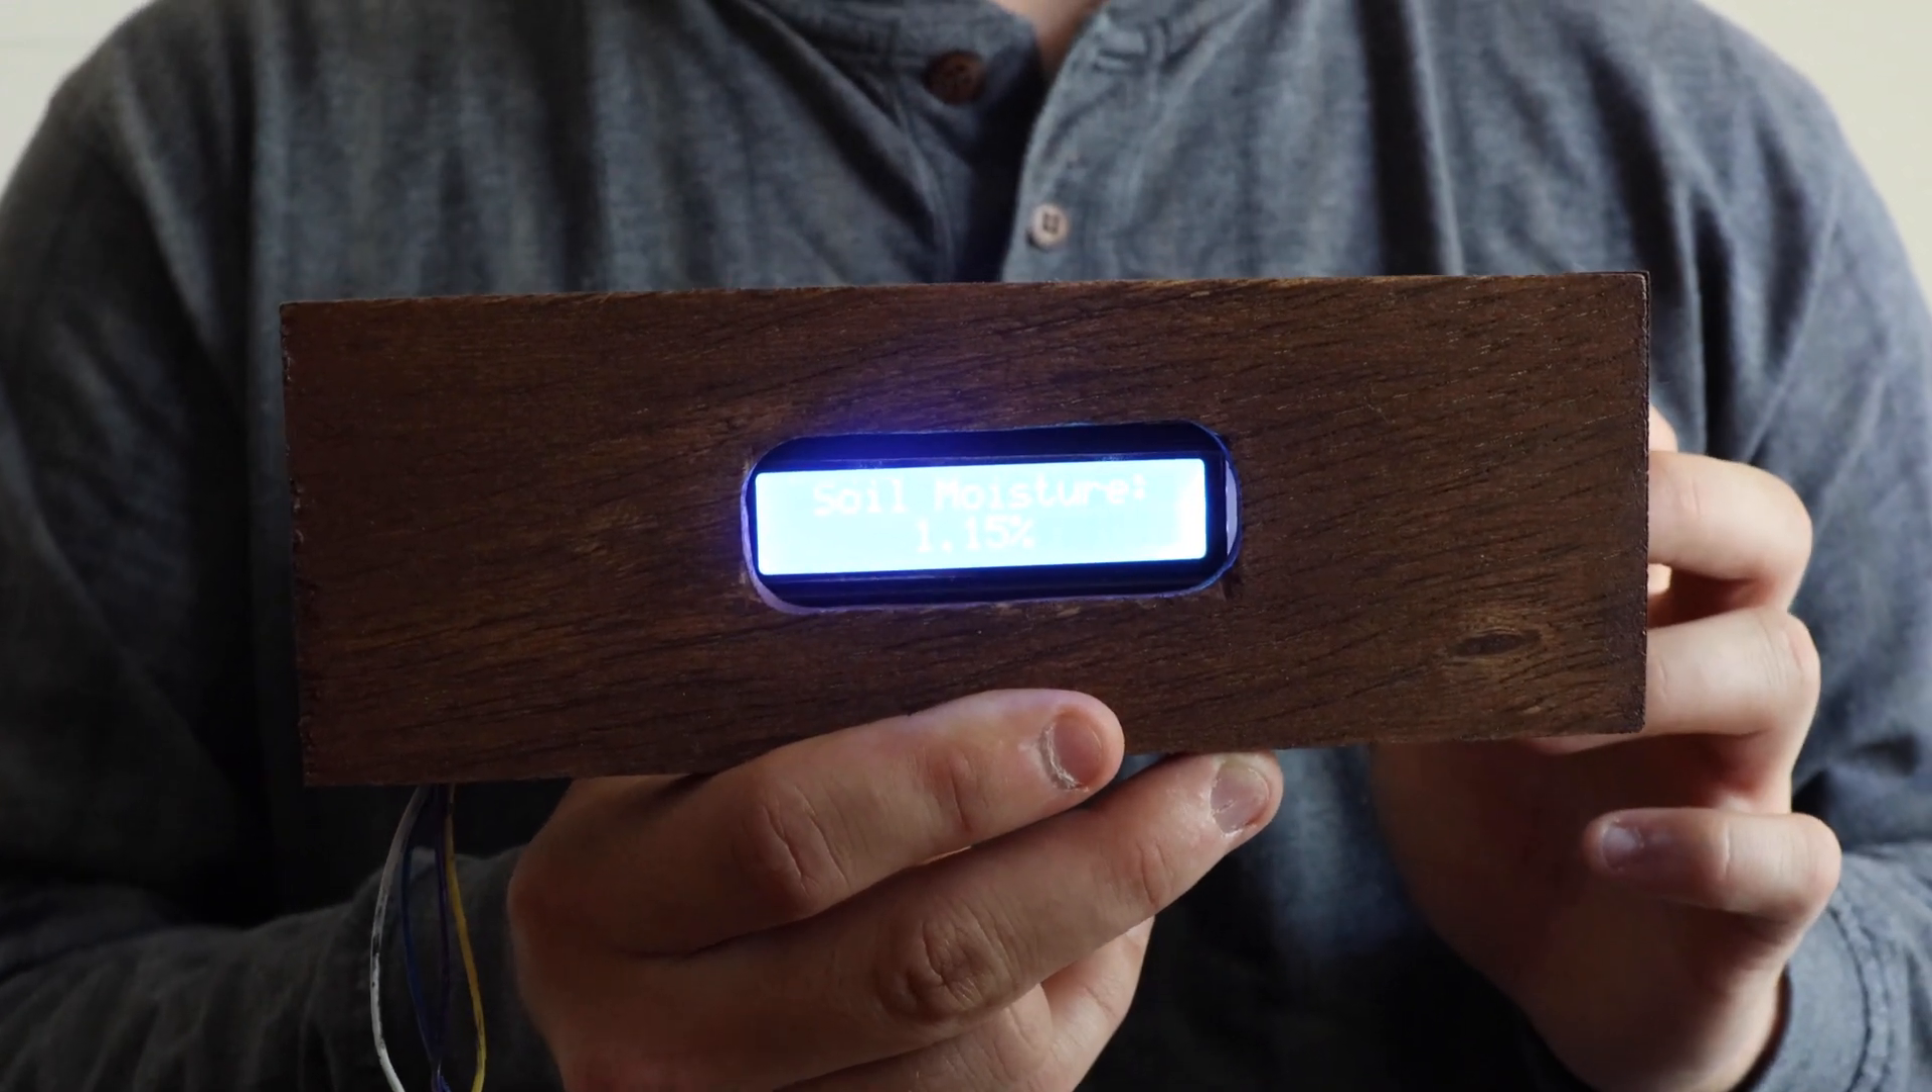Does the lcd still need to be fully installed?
No.